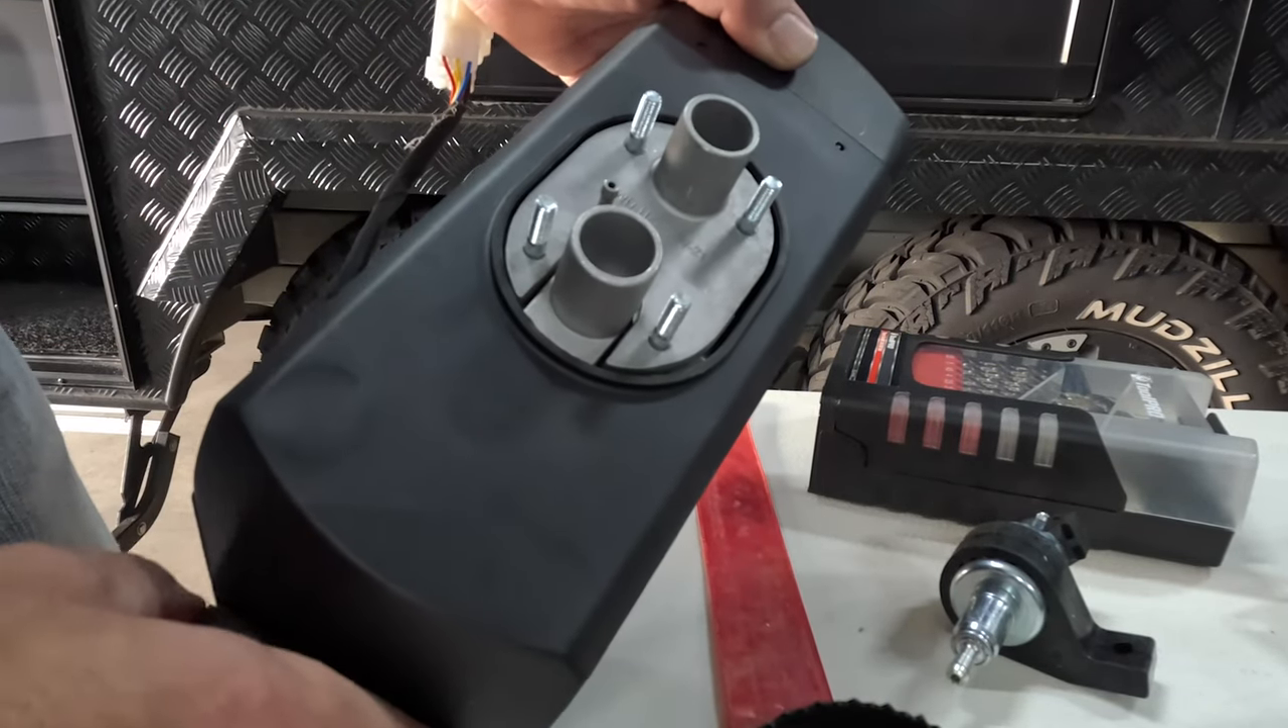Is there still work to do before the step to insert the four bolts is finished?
No.